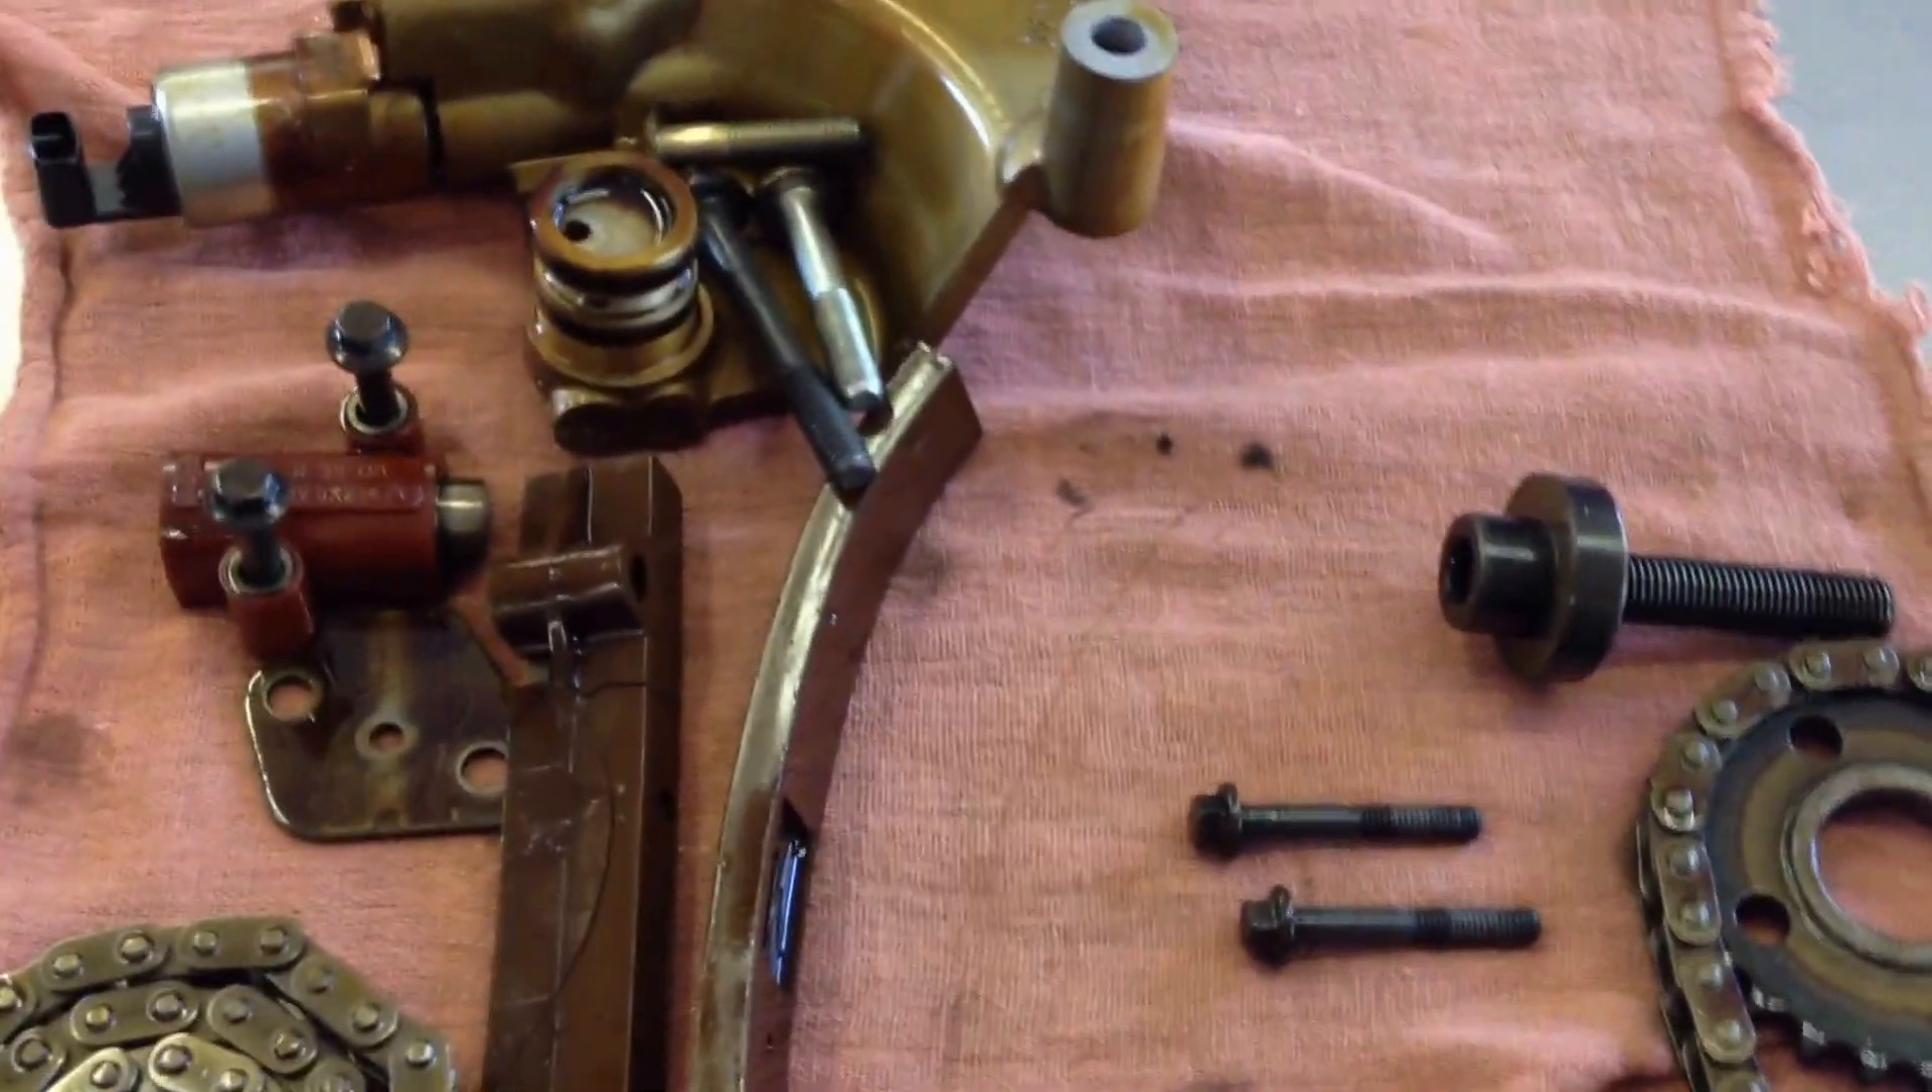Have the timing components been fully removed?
Yes.